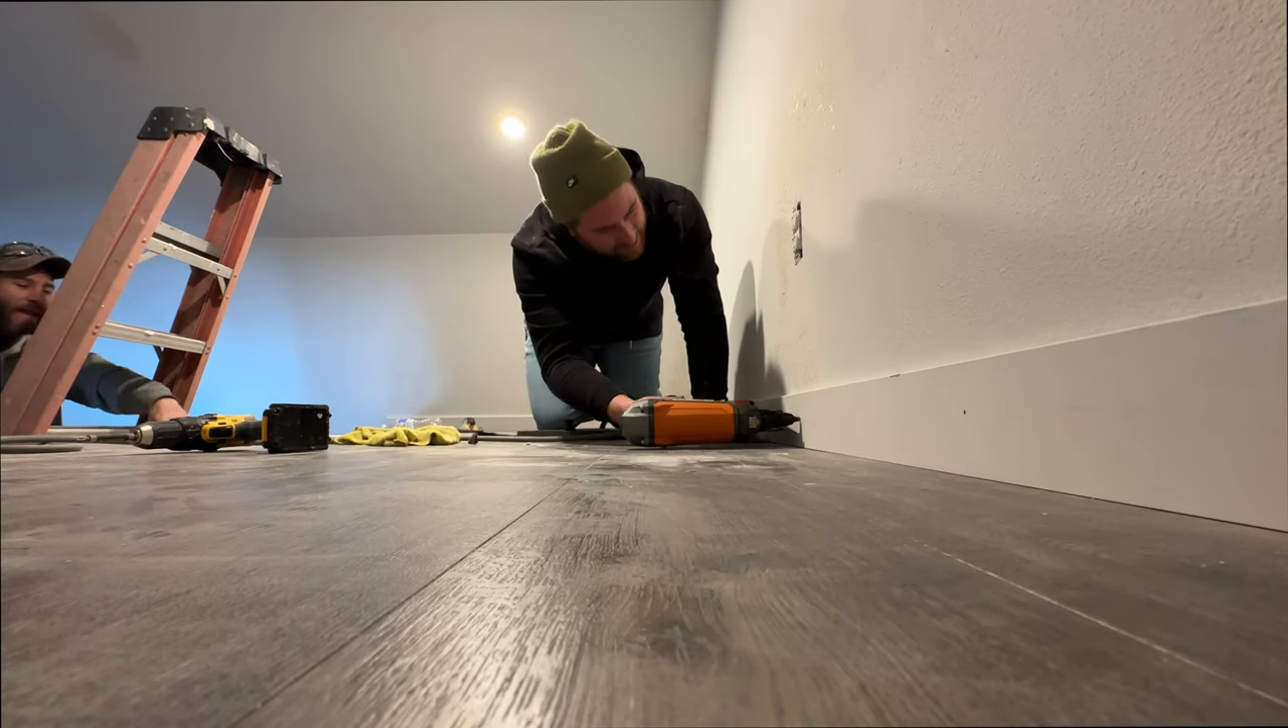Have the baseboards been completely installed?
No.